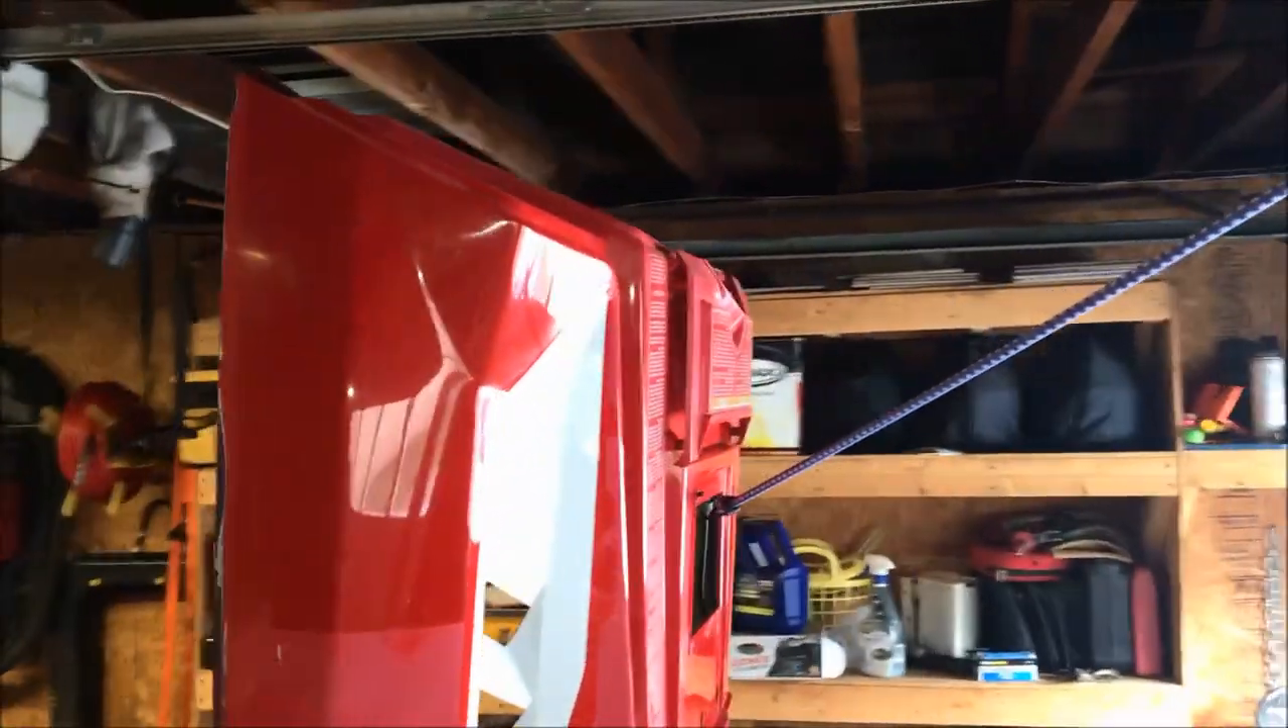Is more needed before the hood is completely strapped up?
No.